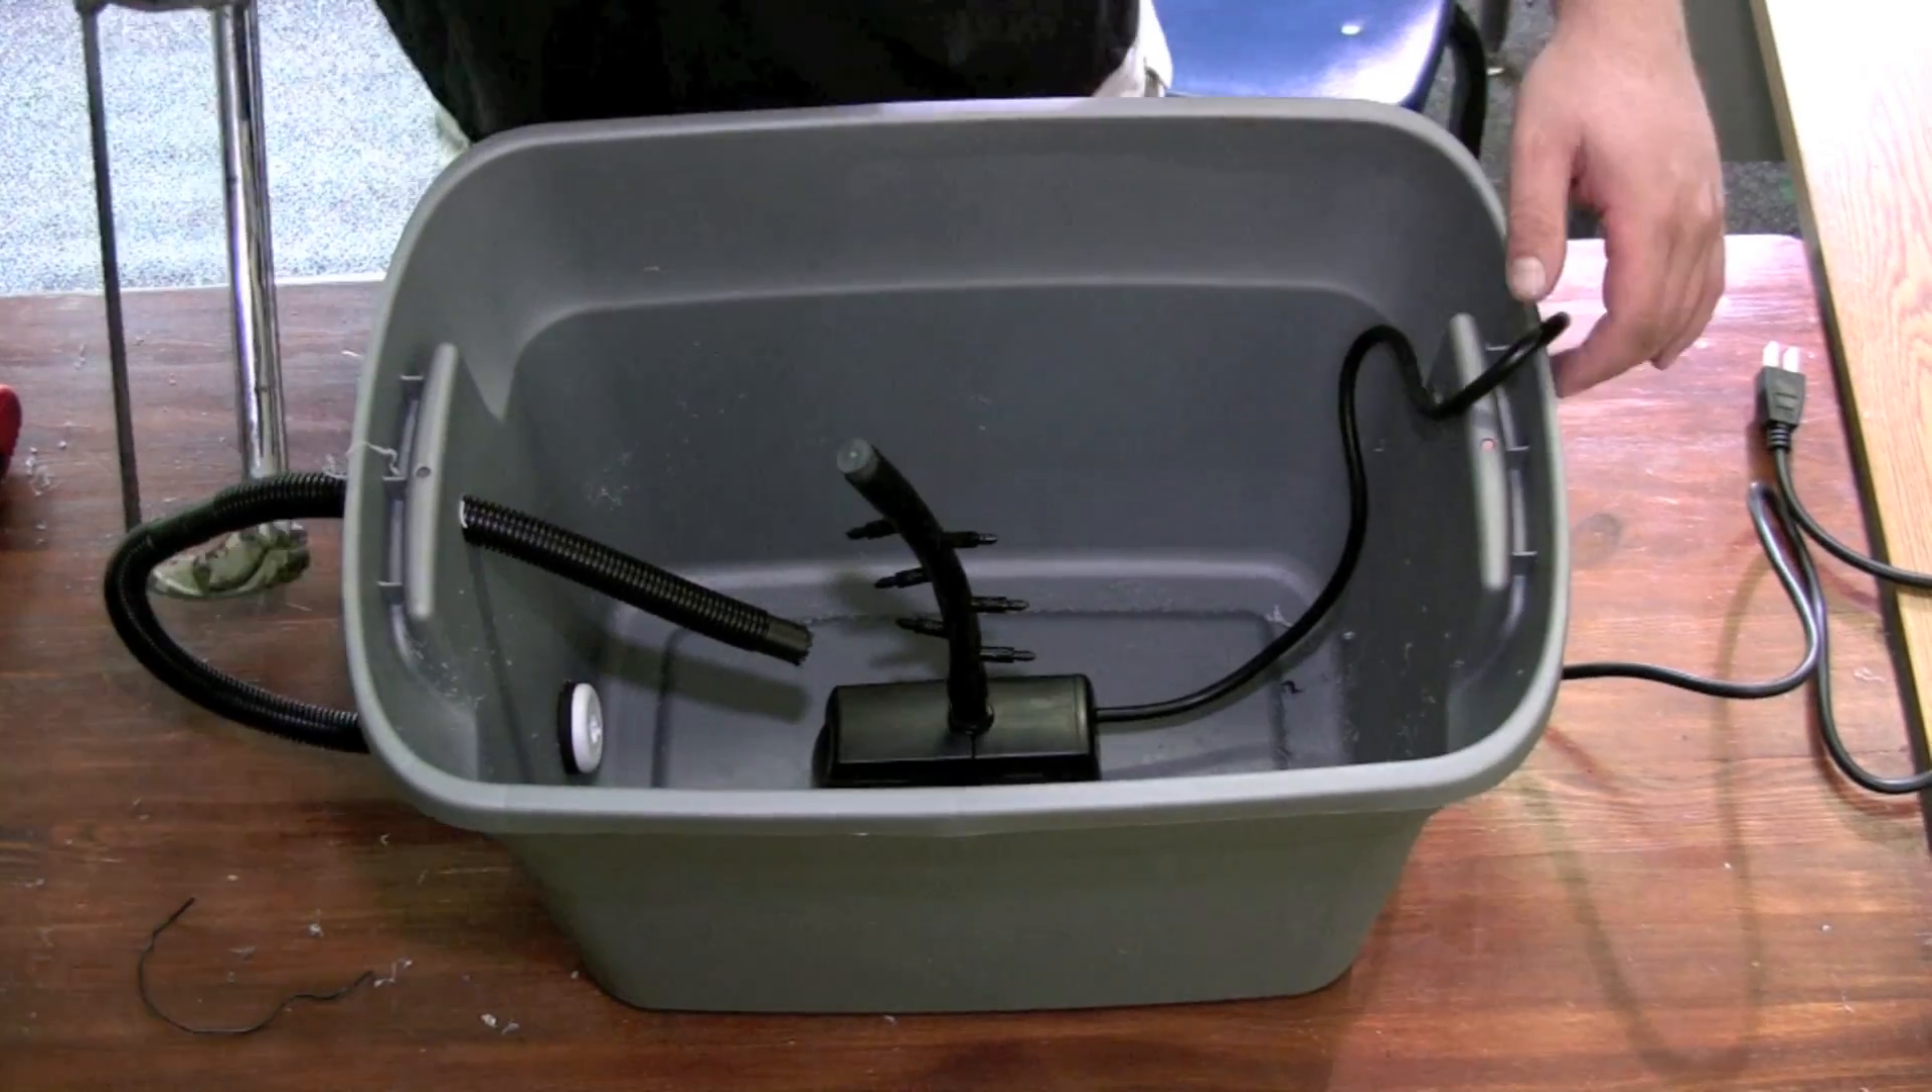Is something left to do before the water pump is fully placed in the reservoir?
No.